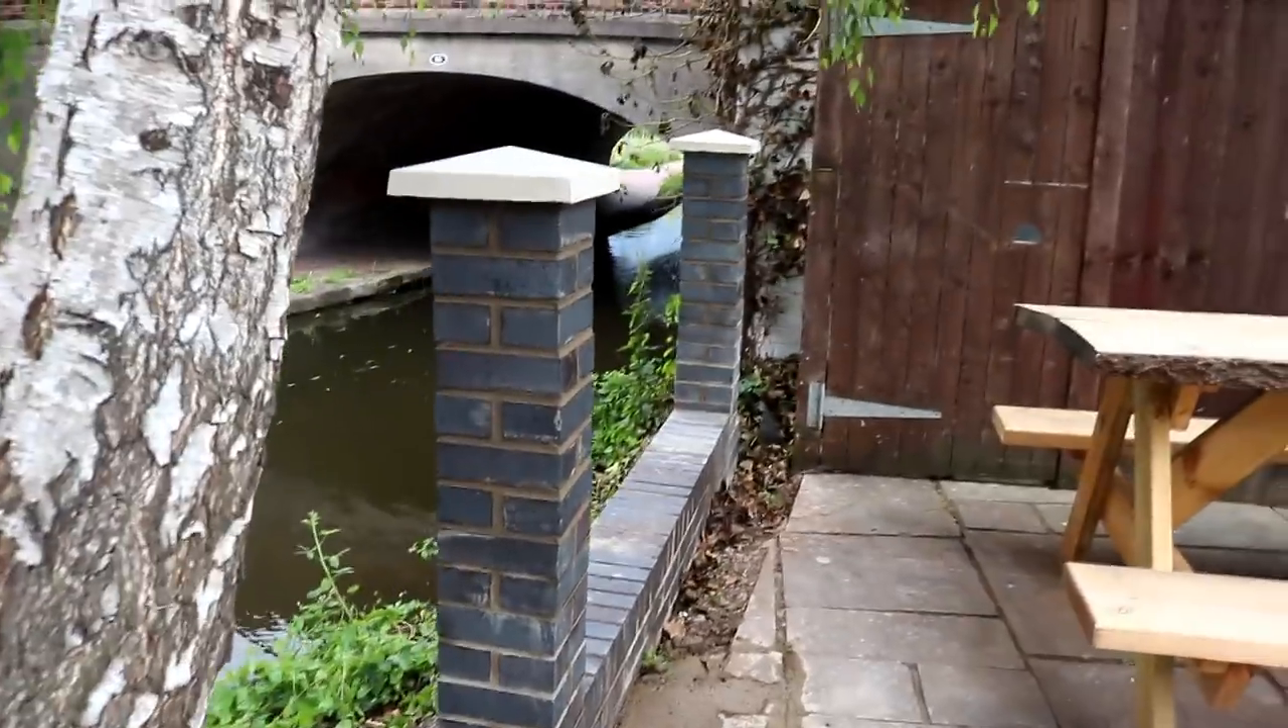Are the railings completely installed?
No.